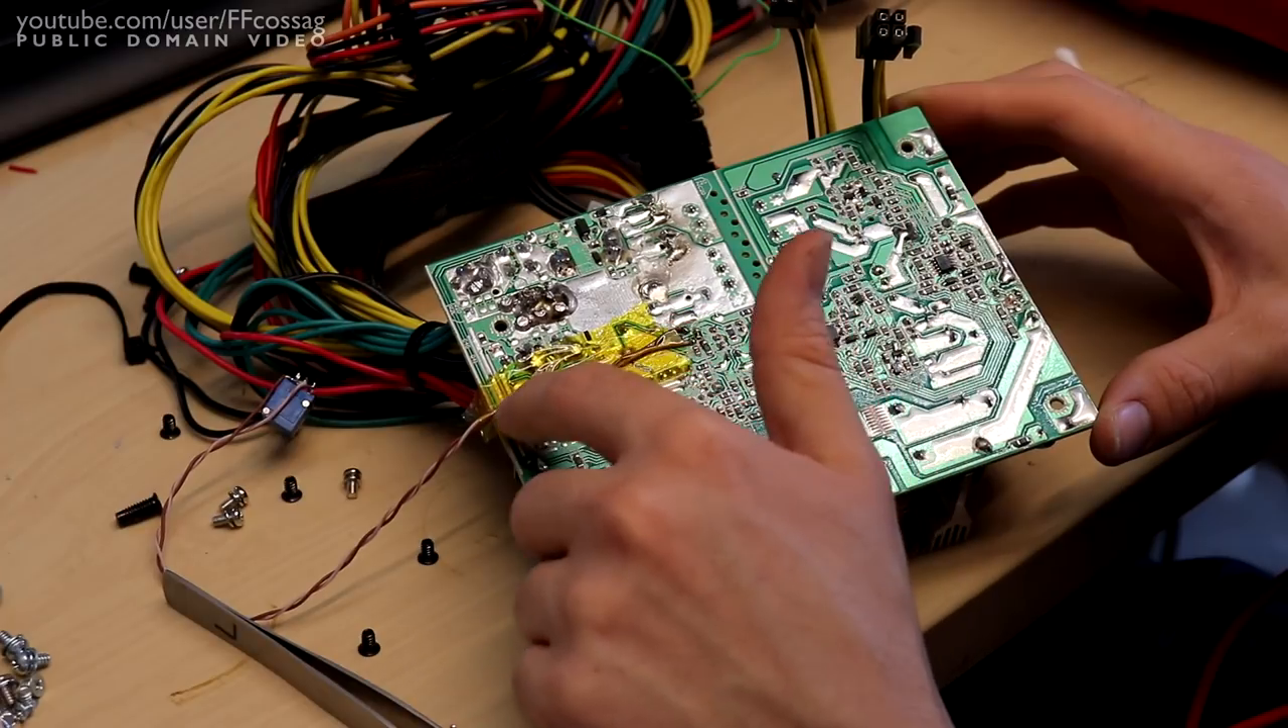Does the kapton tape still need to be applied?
No.